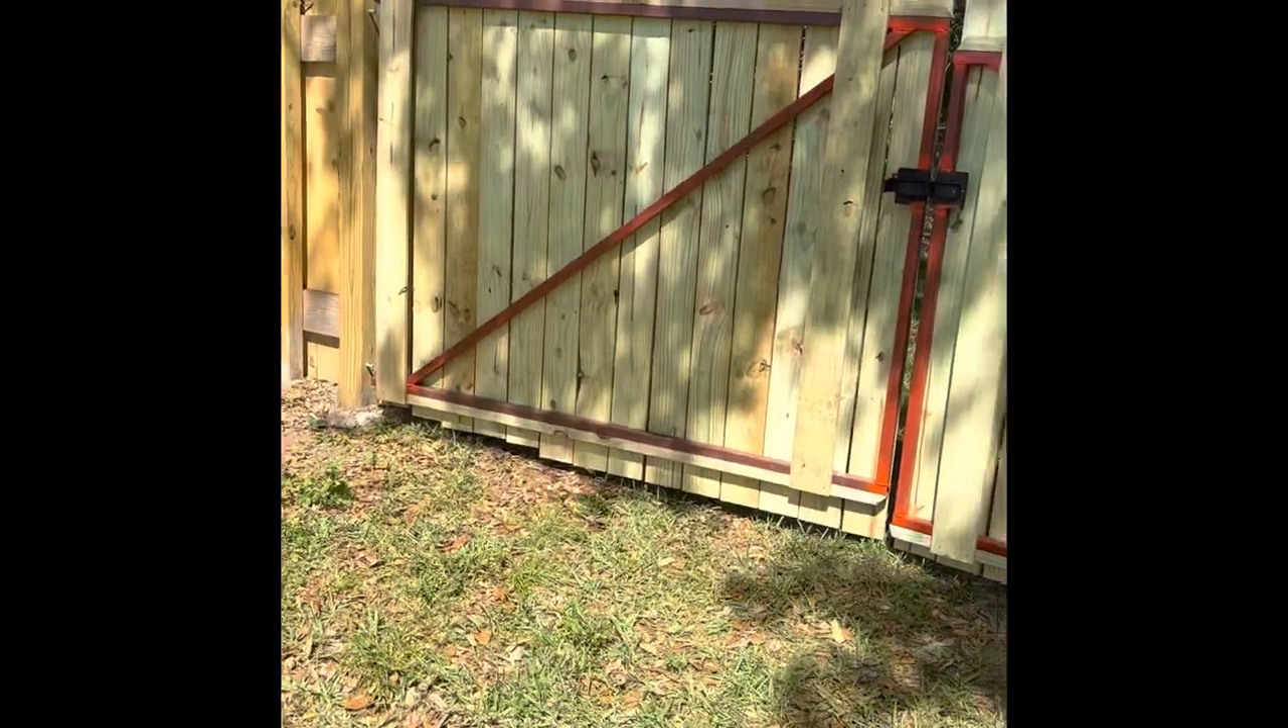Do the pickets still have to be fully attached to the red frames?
No.